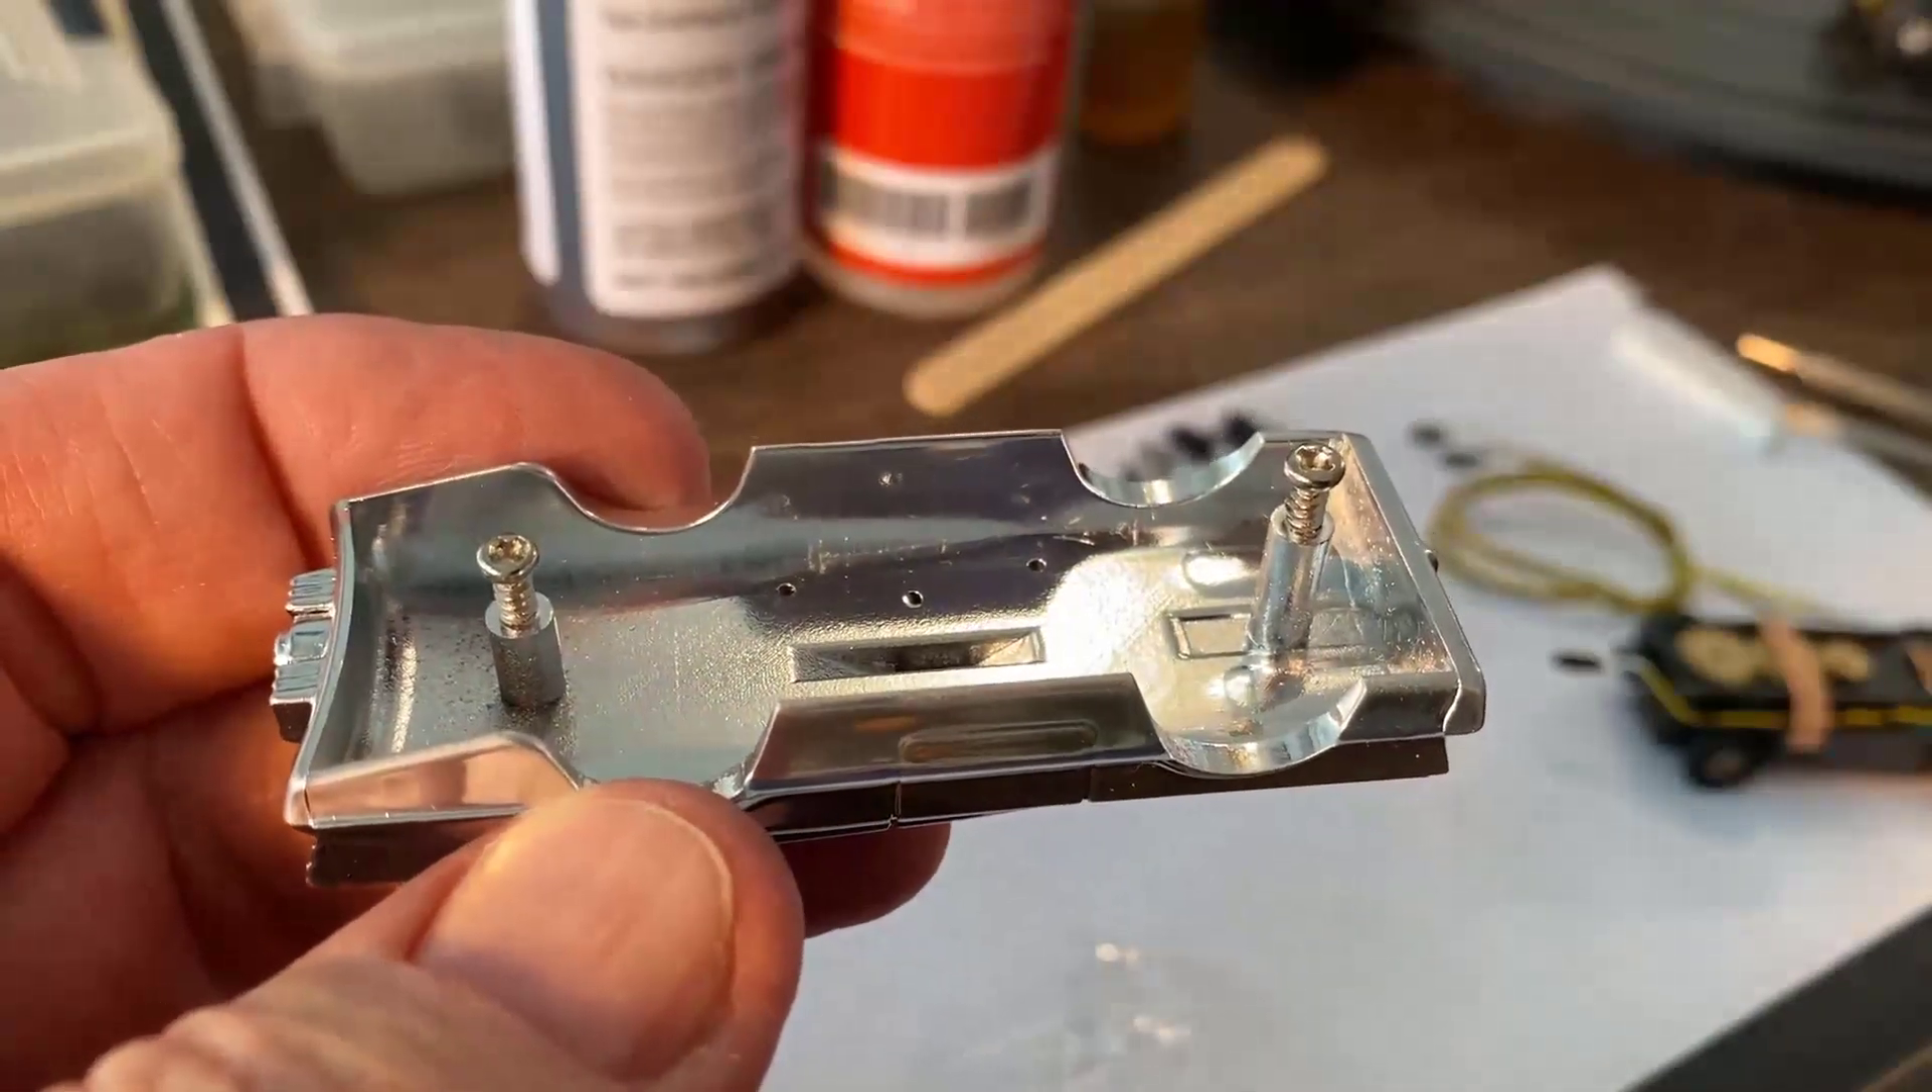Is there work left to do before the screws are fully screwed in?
Yes.